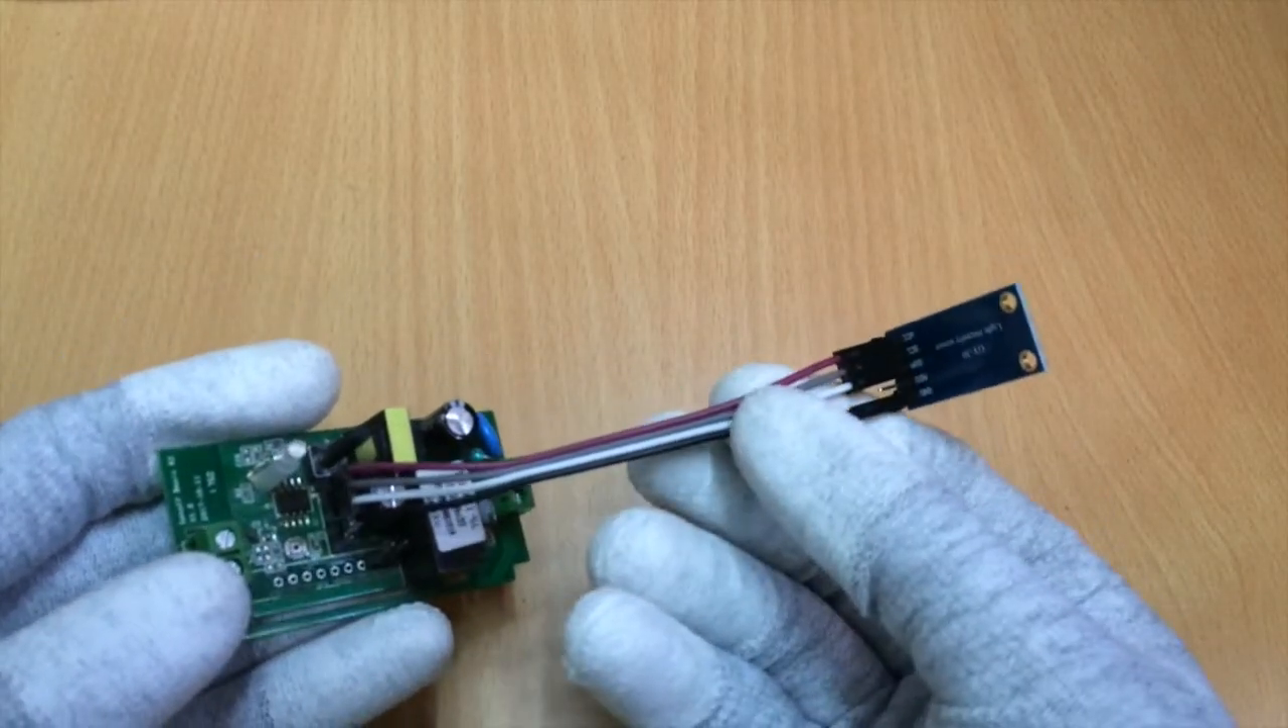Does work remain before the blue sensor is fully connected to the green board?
No.